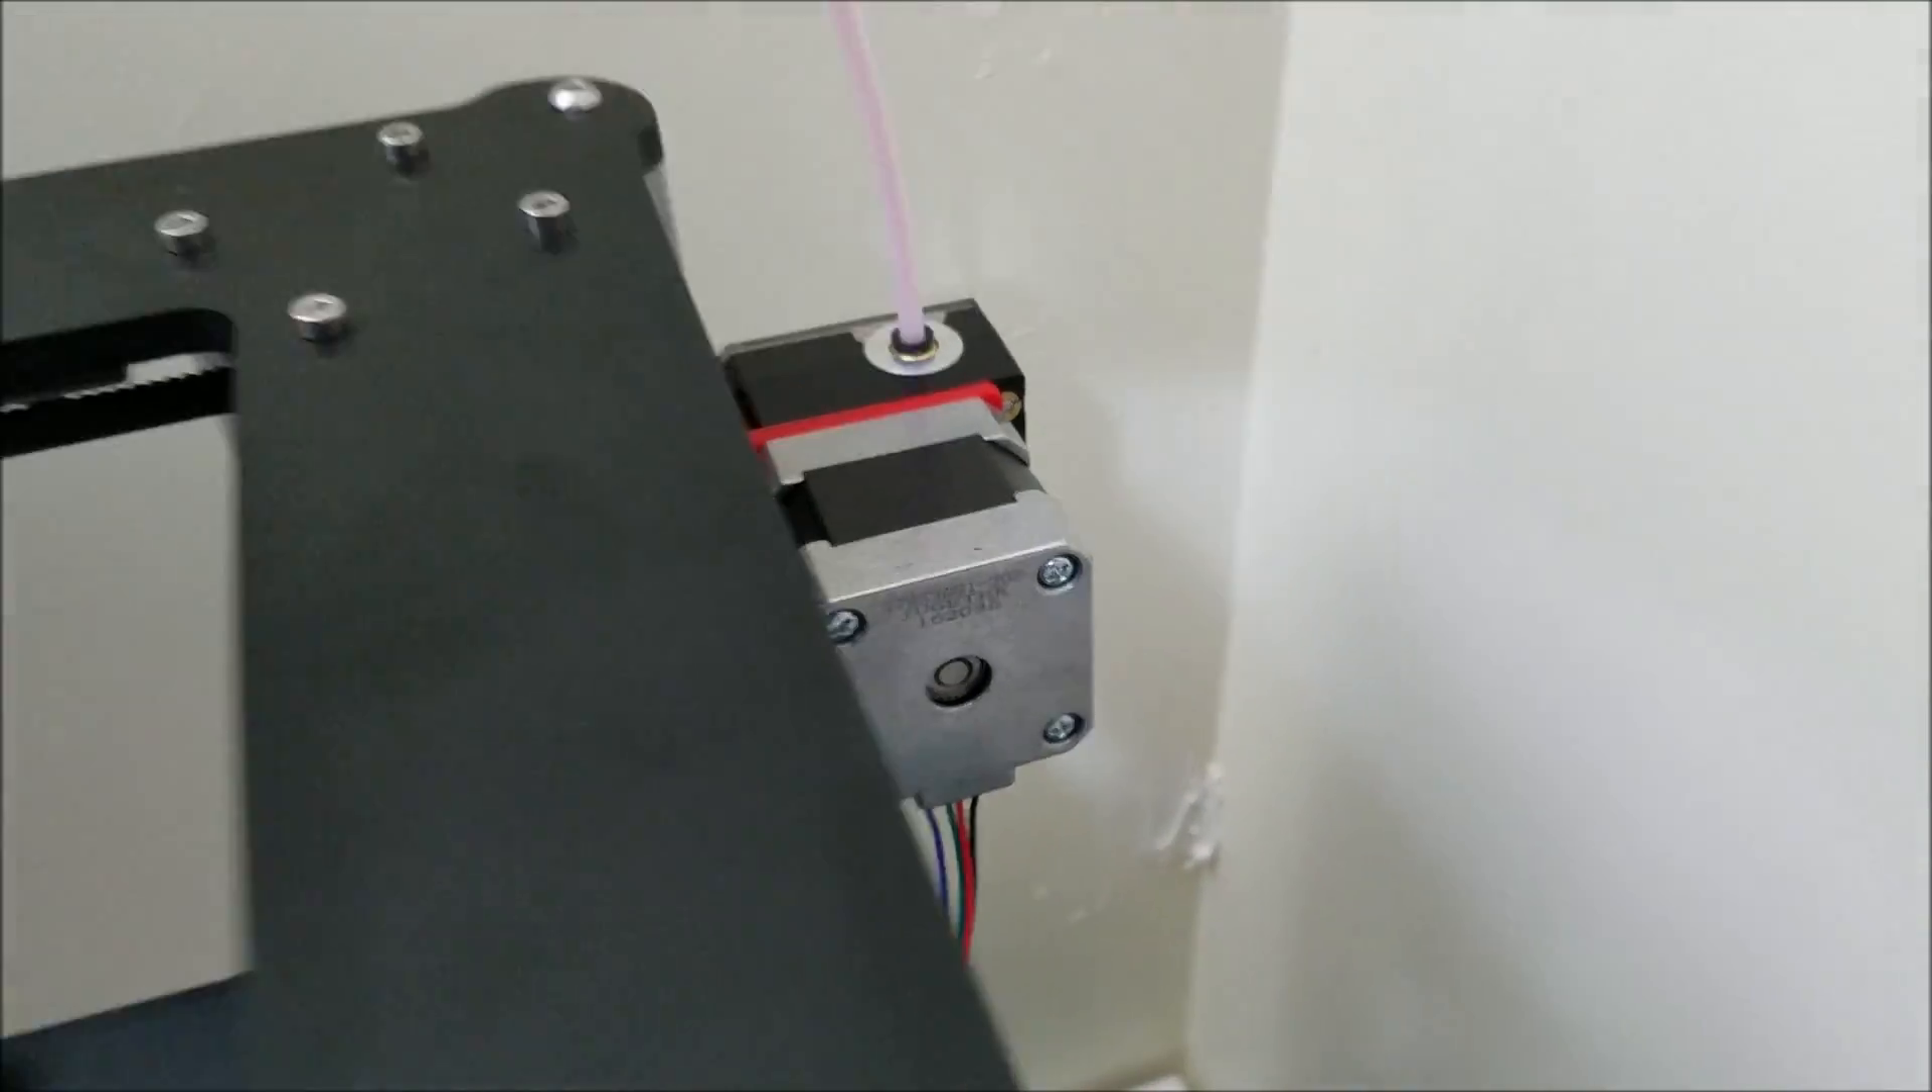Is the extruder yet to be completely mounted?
No.